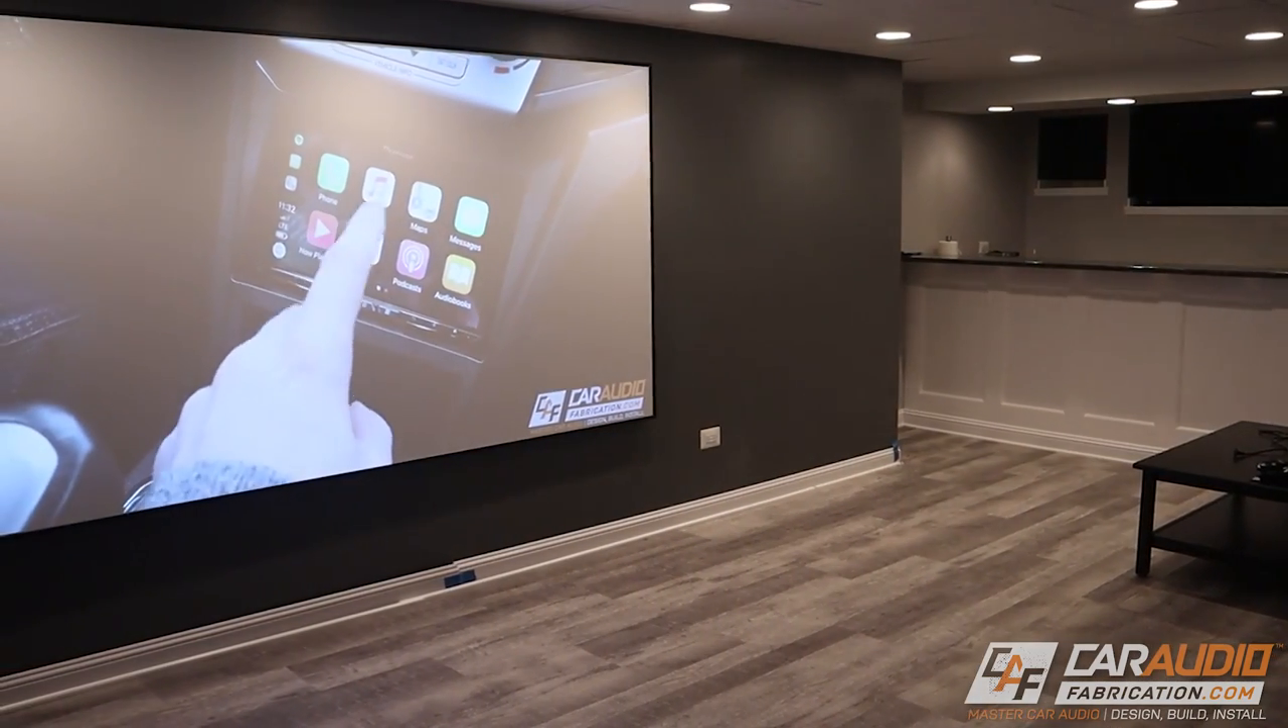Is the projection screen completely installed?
Yes.